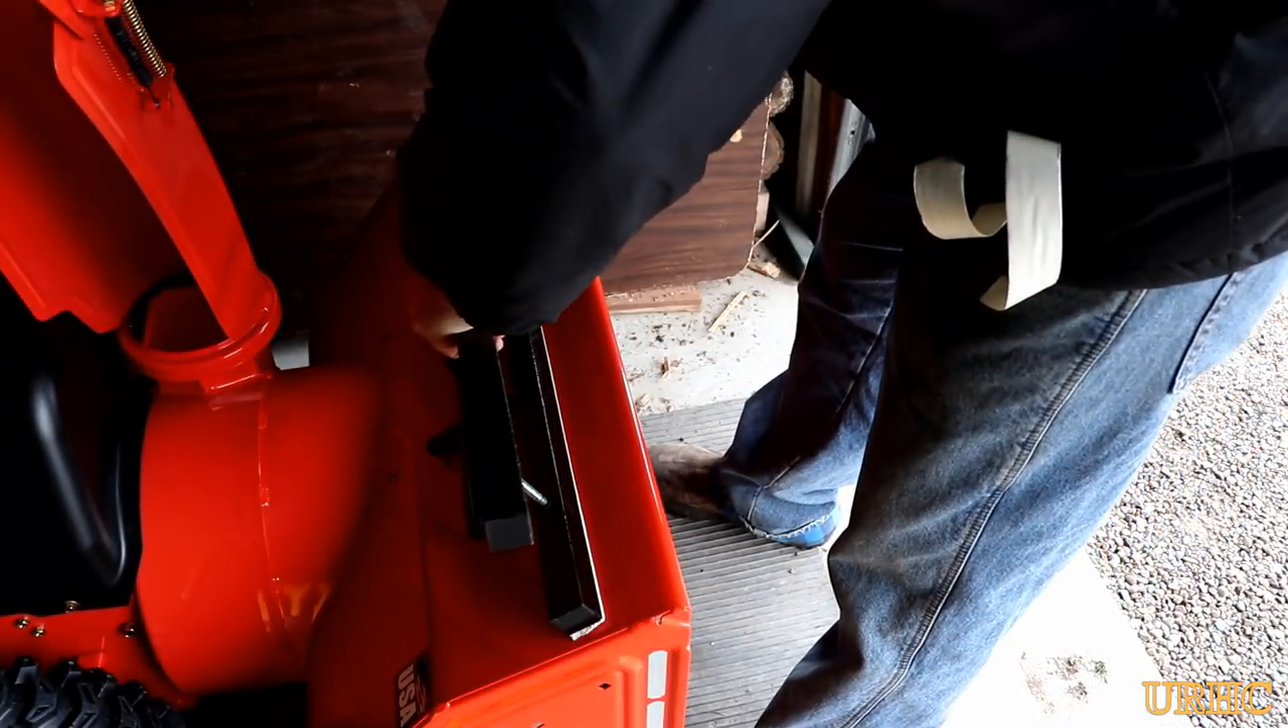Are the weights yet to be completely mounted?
Yes.